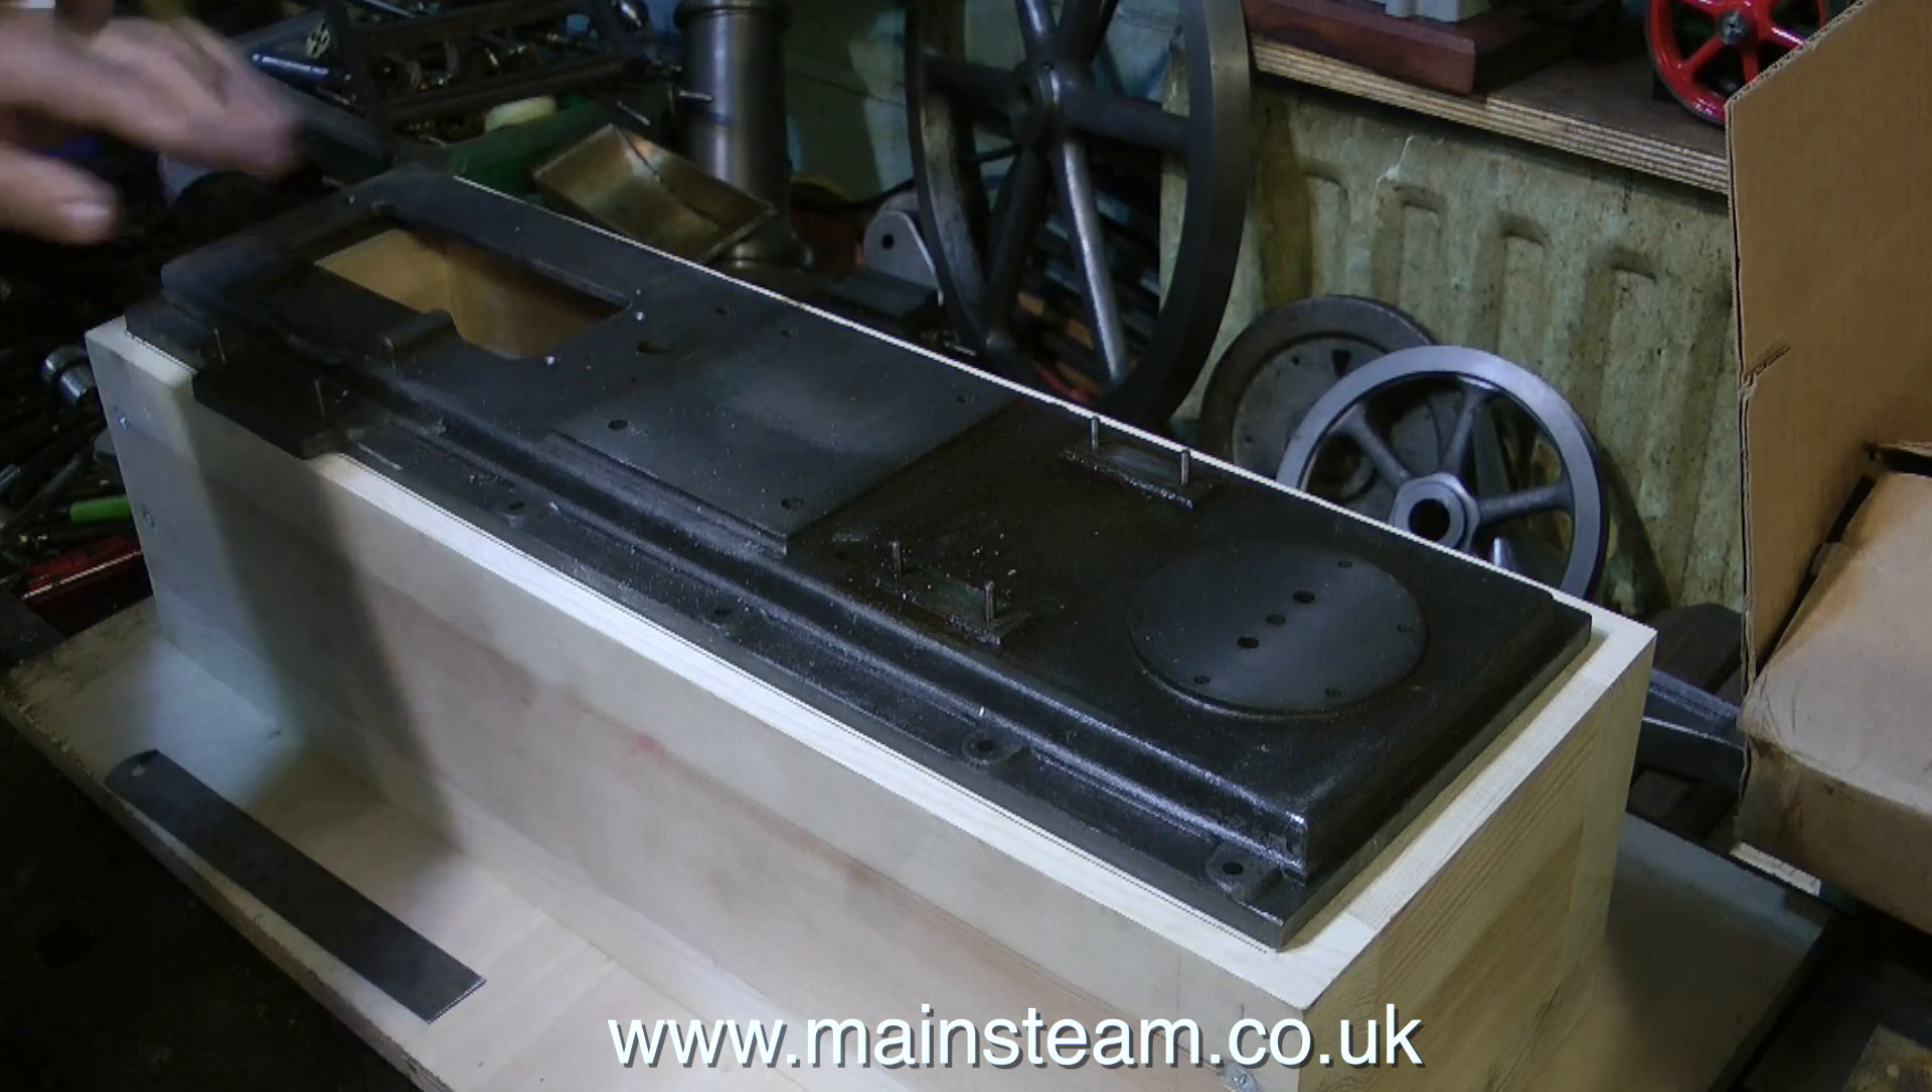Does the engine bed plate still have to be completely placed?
No.